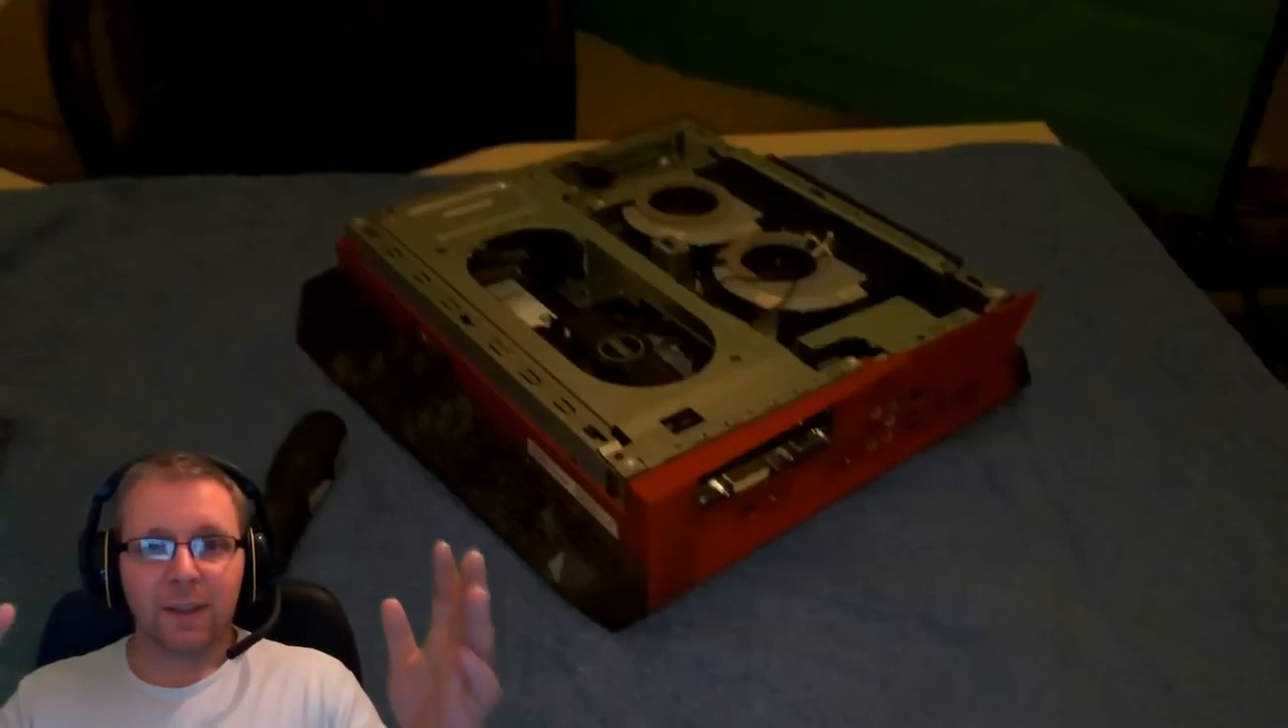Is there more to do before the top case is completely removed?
No.